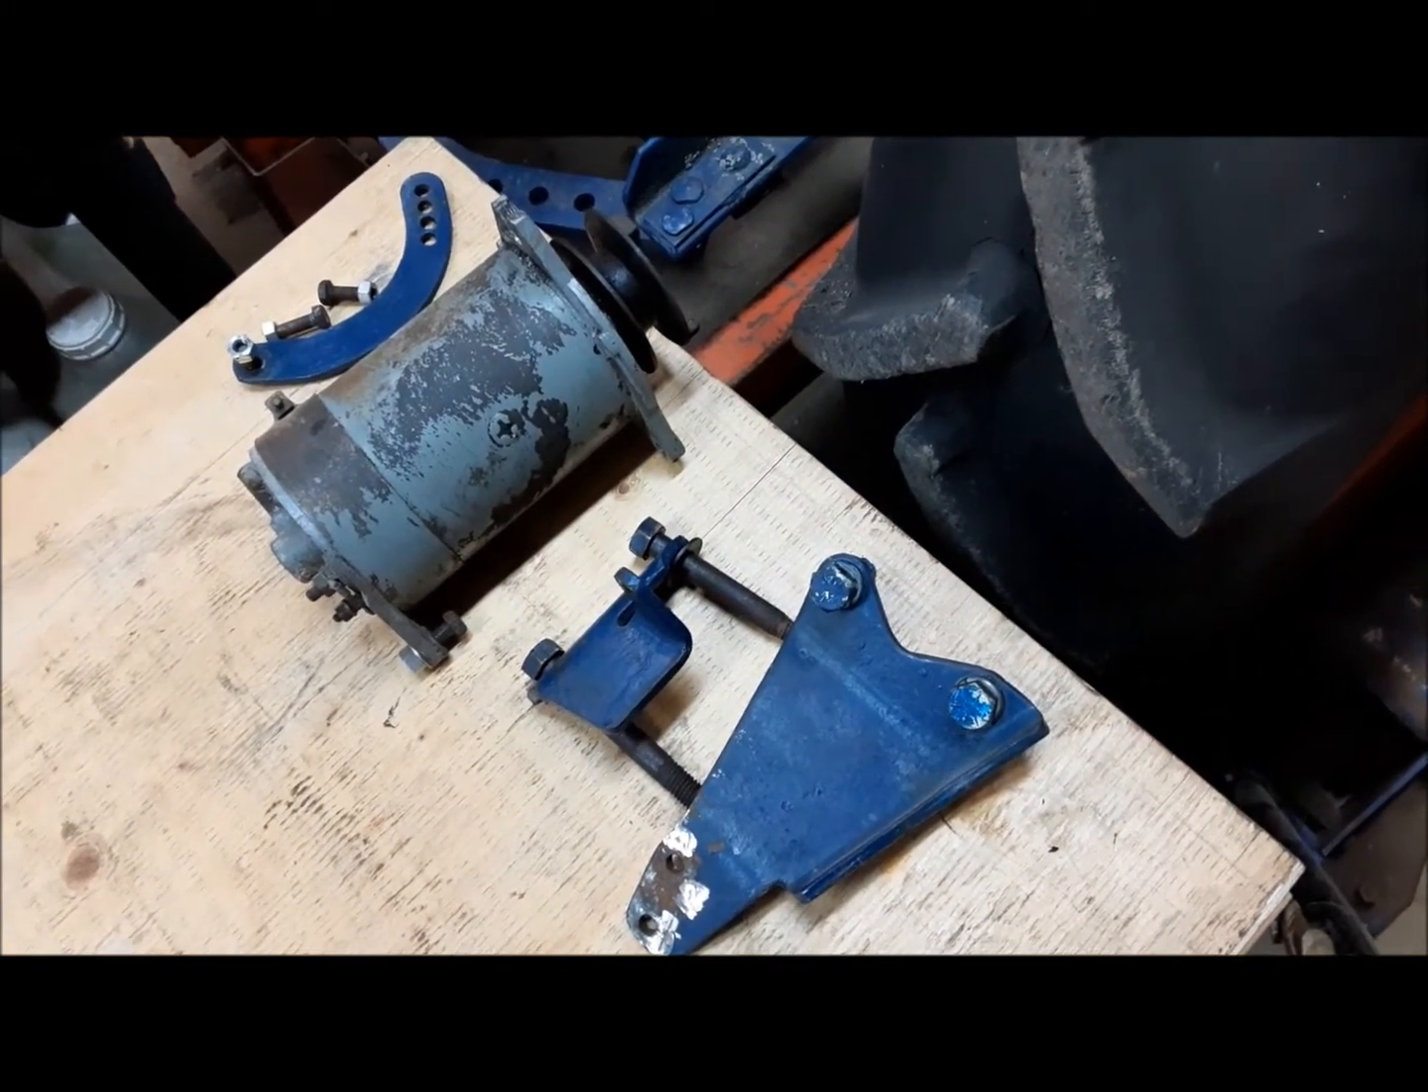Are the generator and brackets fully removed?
Yes.